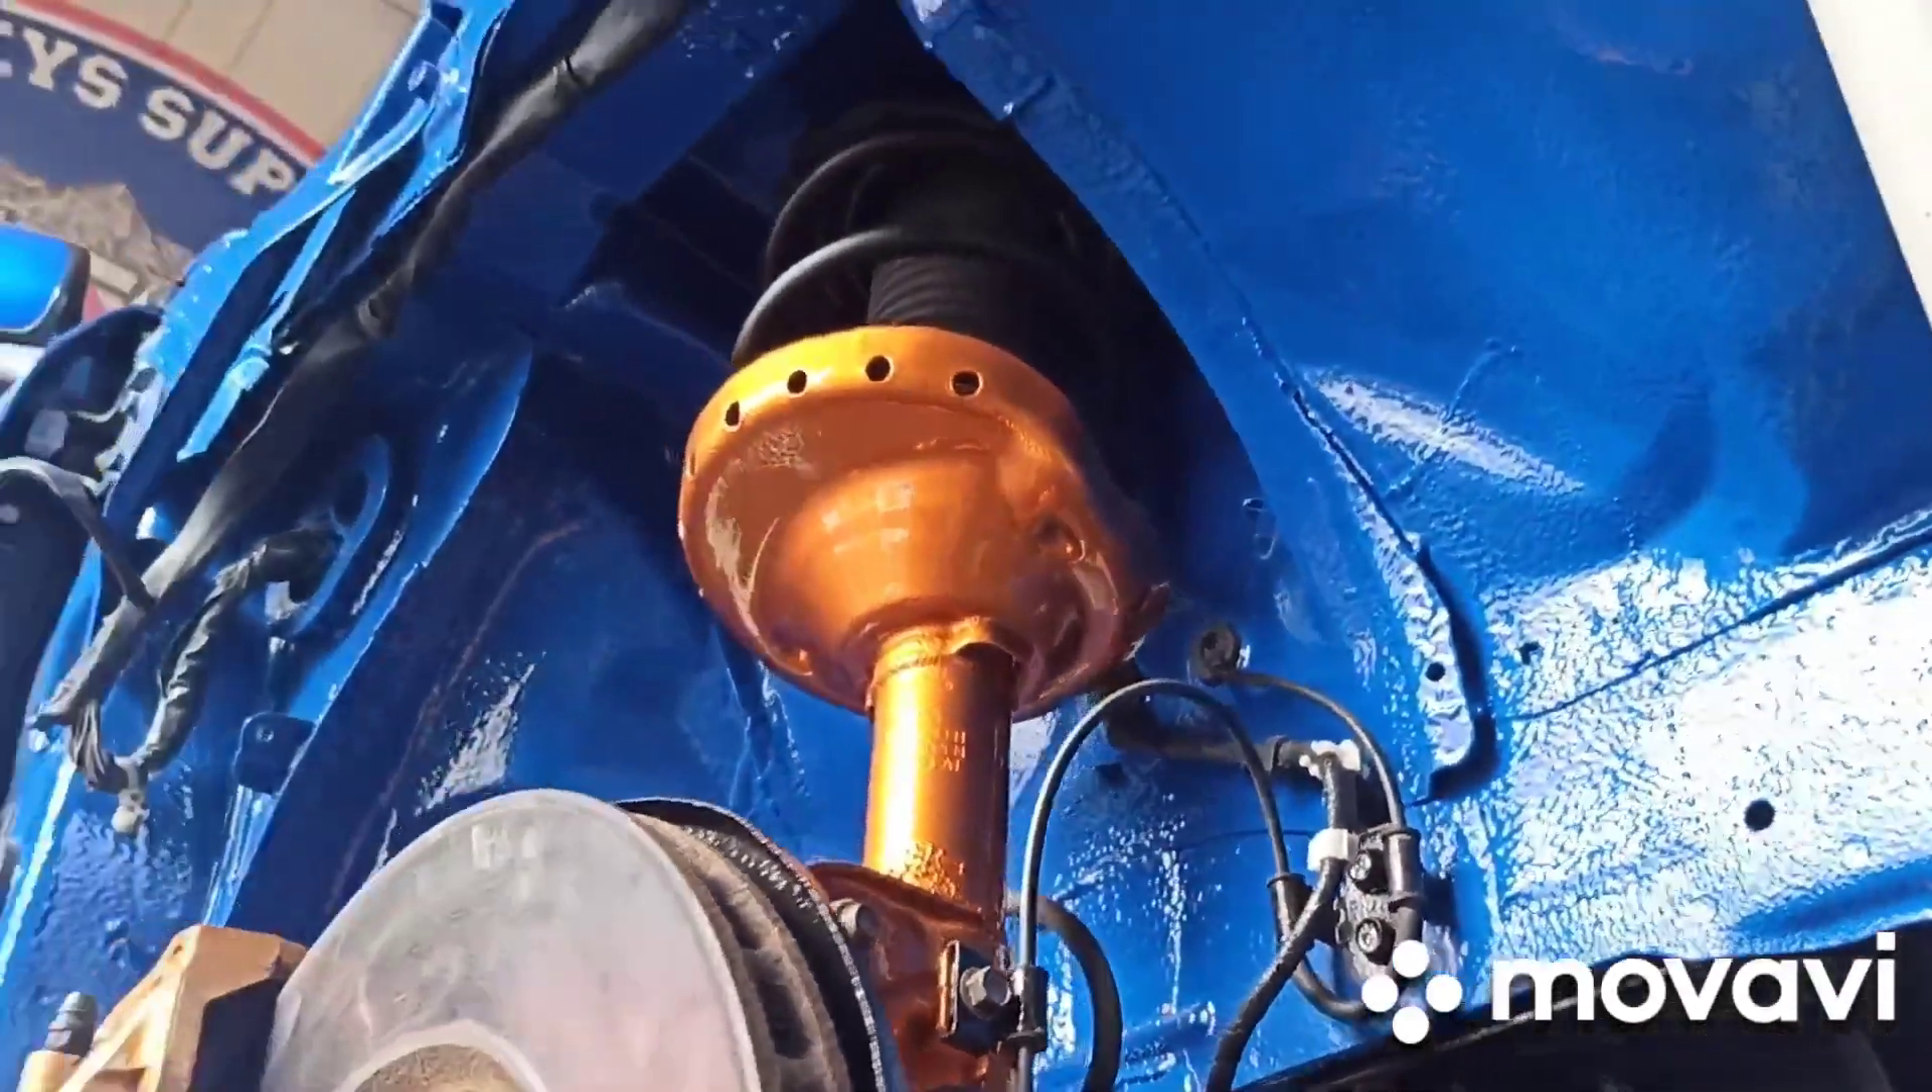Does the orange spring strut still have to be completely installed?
No.